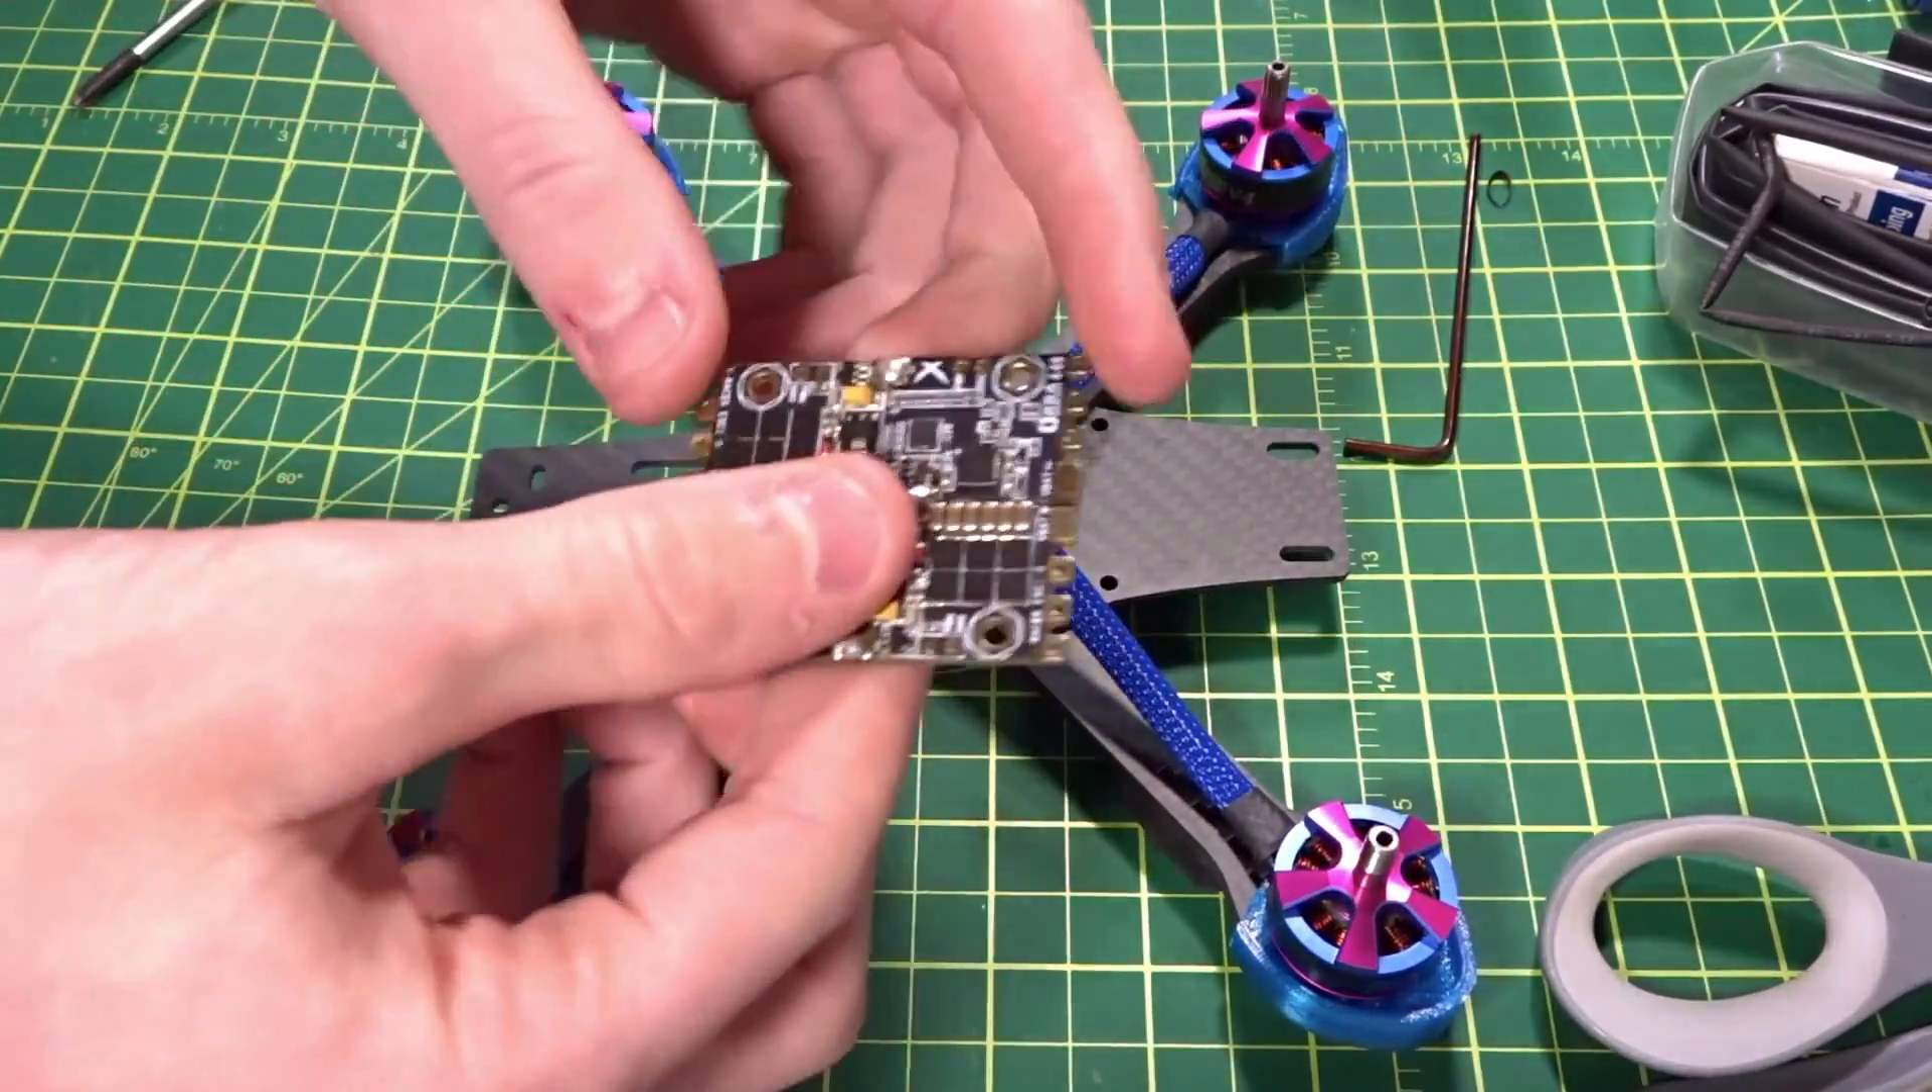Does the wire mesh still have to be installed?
No.